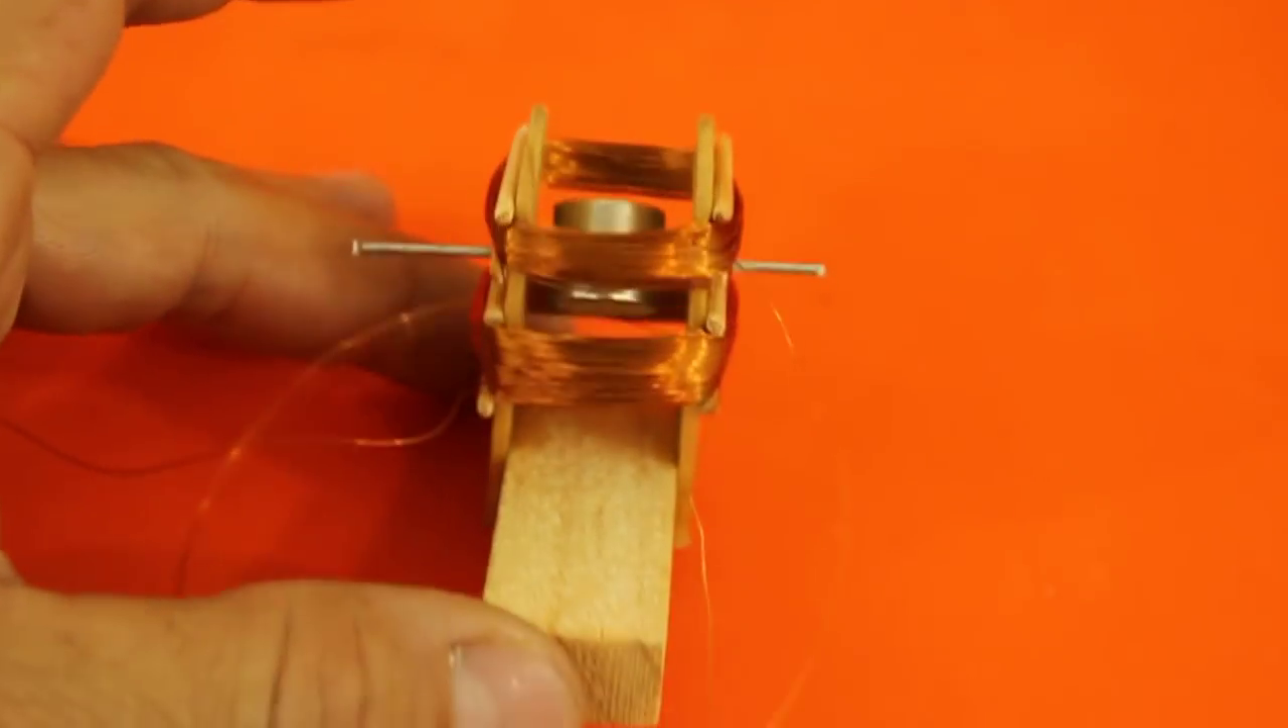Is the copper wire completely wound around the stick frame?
Yes.